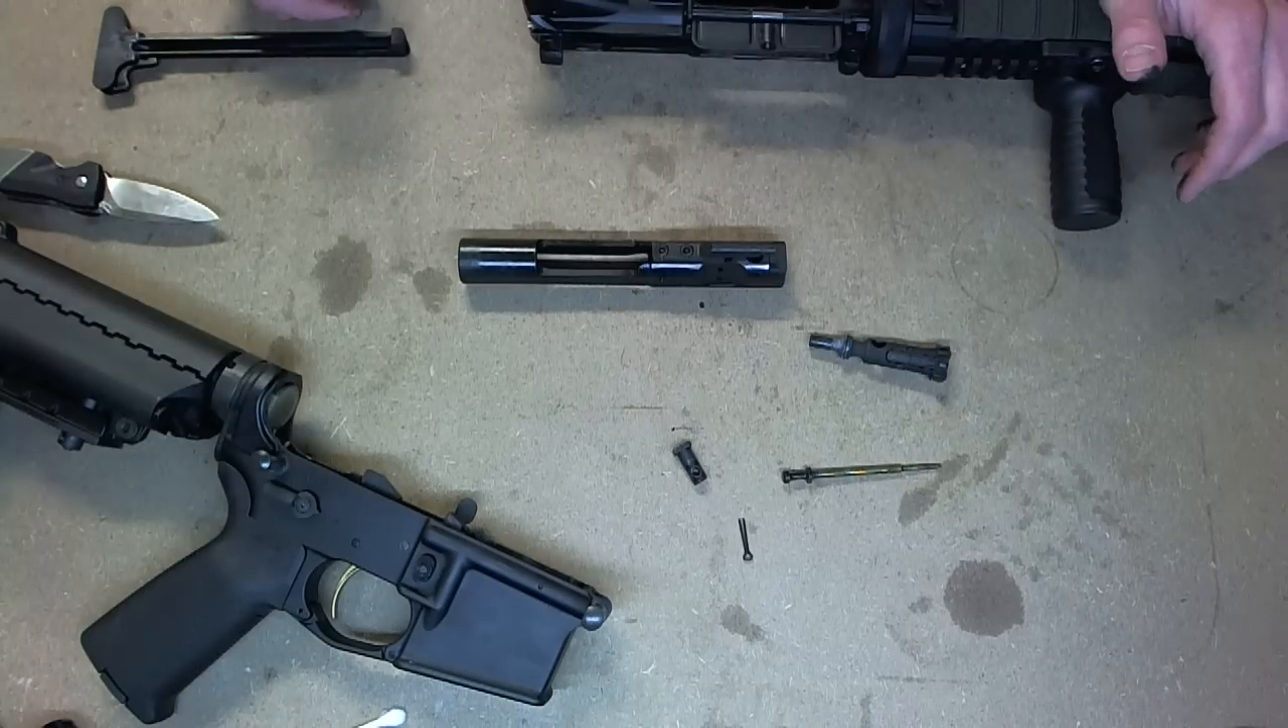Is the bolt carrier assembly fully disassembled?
Yes.